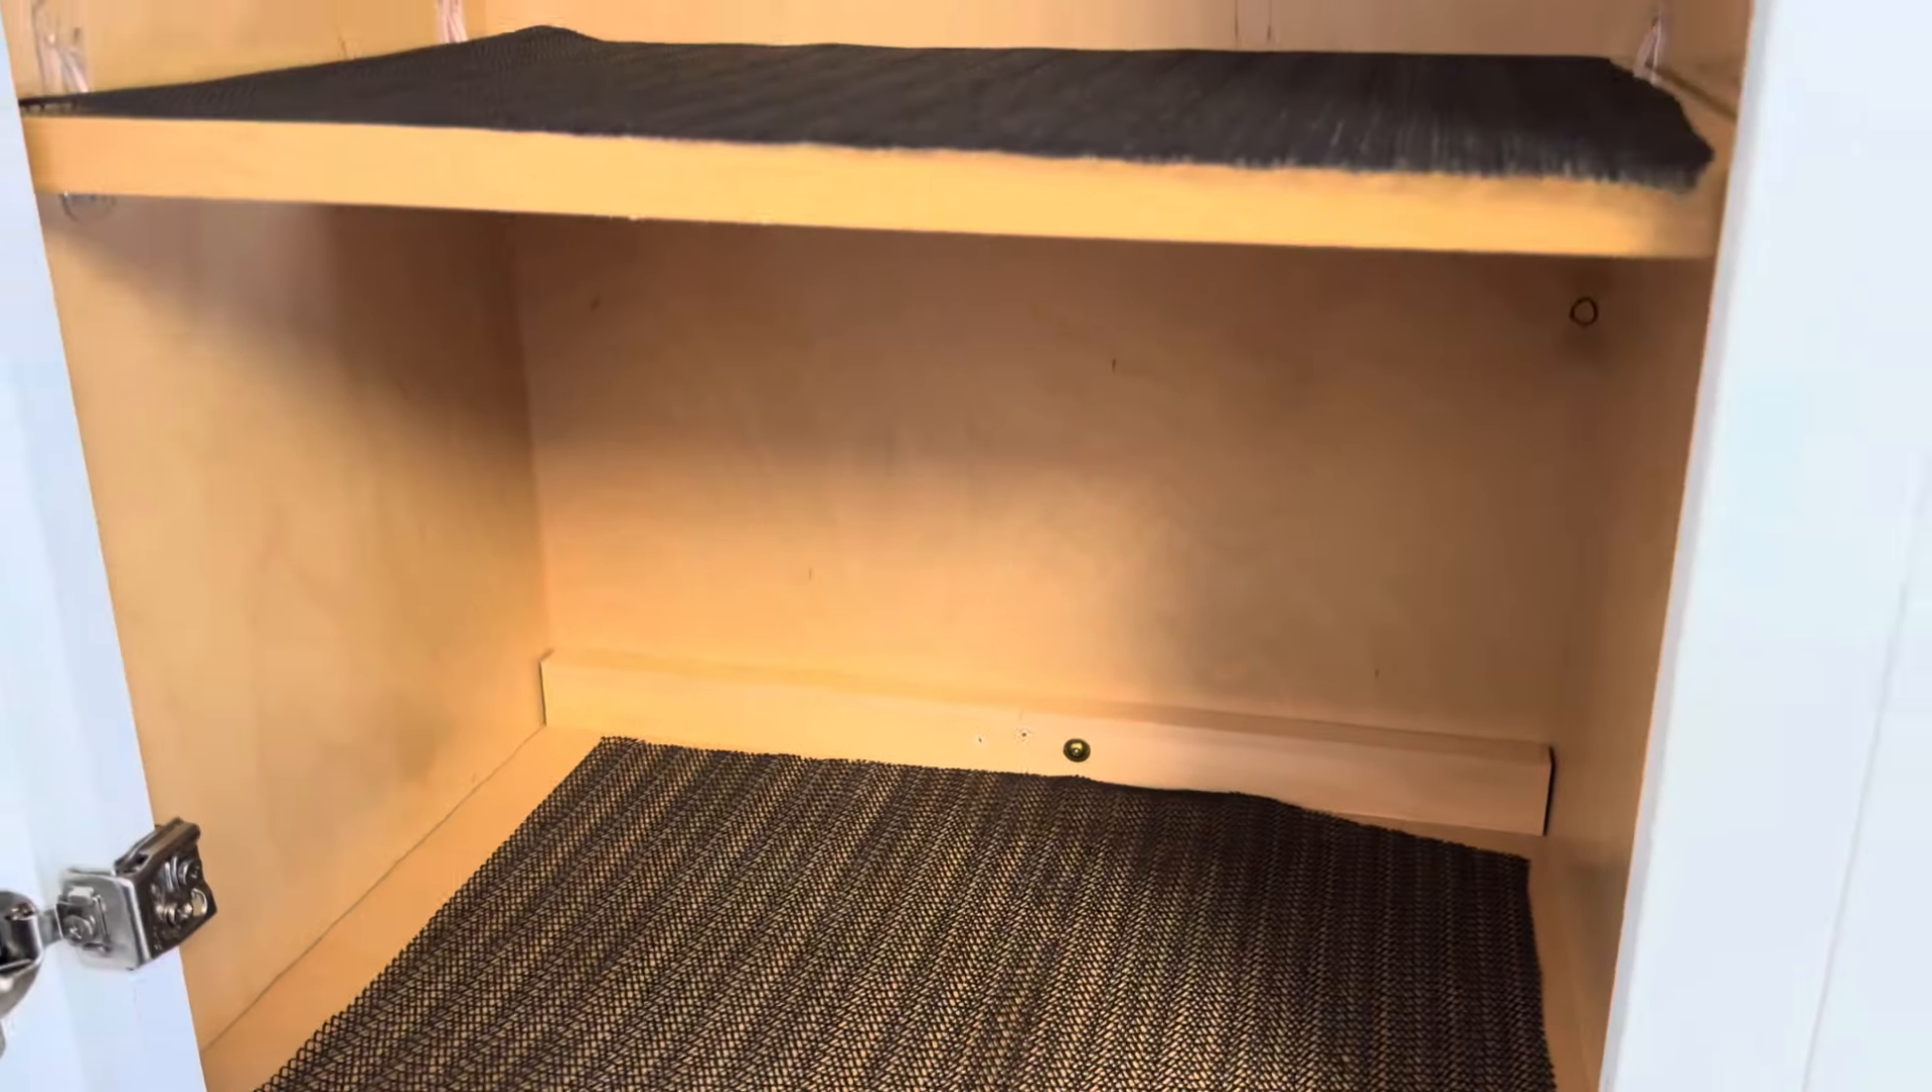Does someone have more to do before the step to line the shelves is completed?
No.